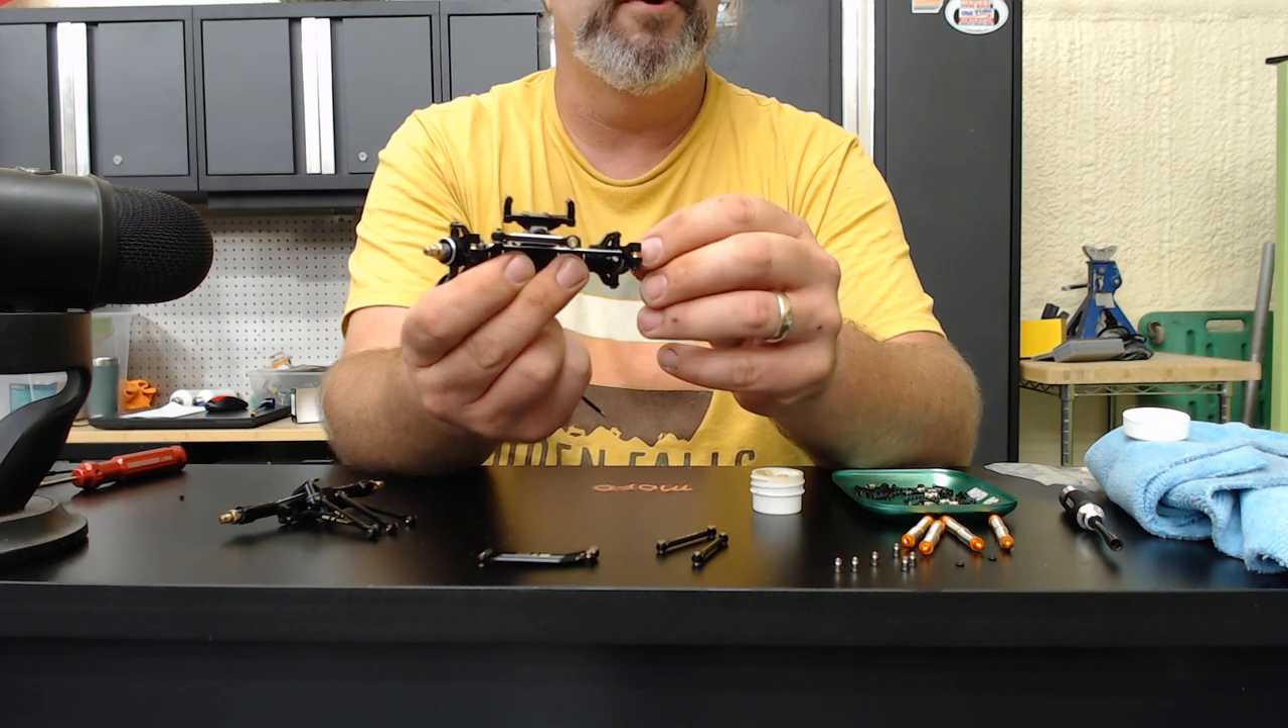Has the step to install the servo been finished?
No.